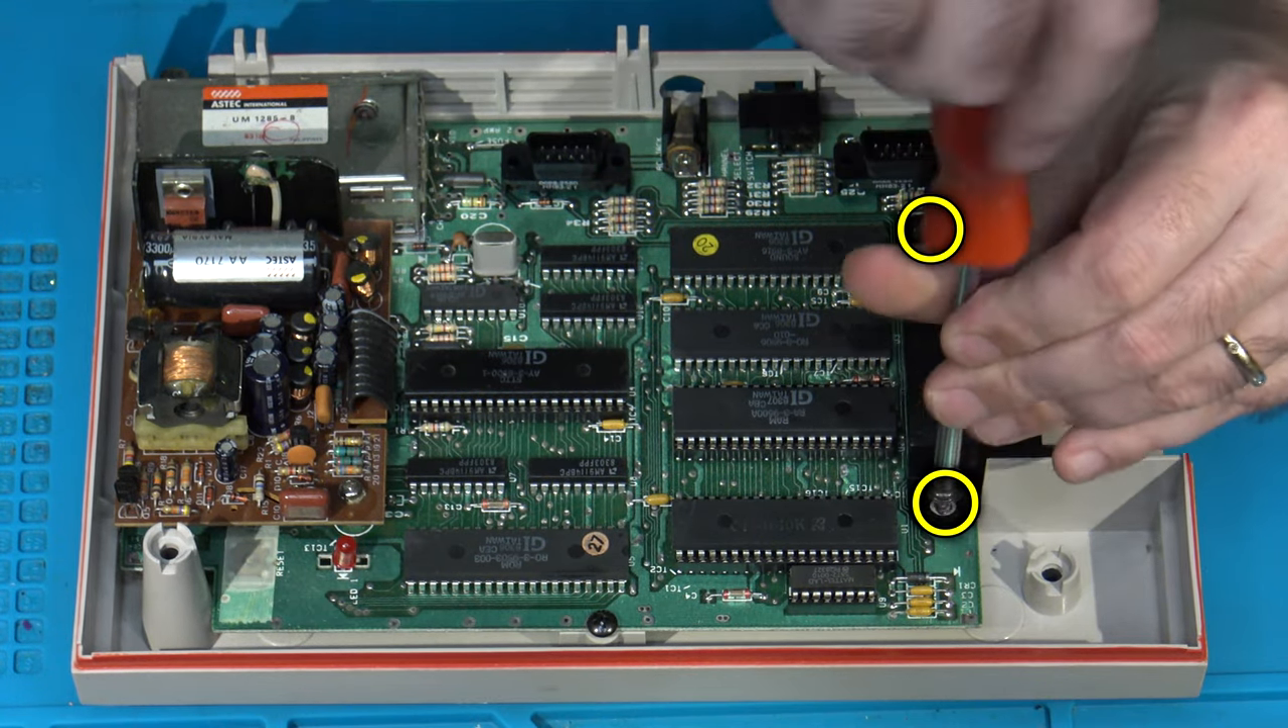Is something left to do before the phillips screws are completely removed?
Yes.